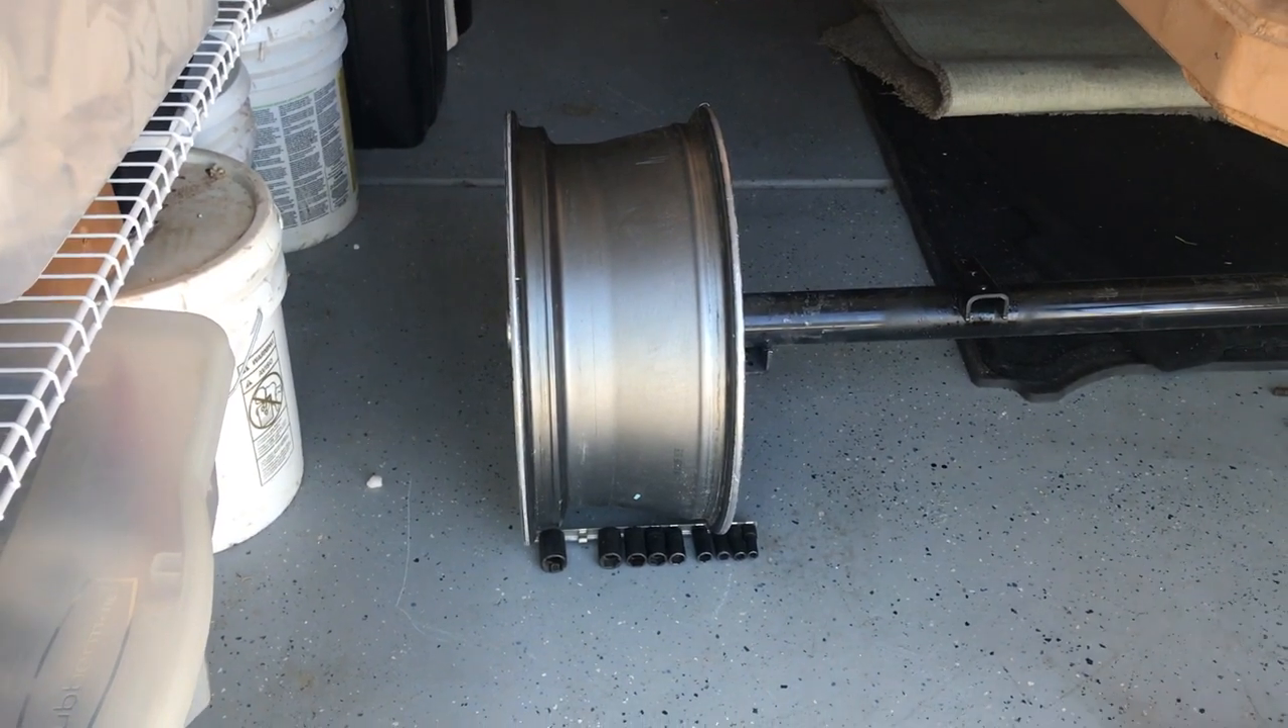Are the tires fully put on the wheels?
No.